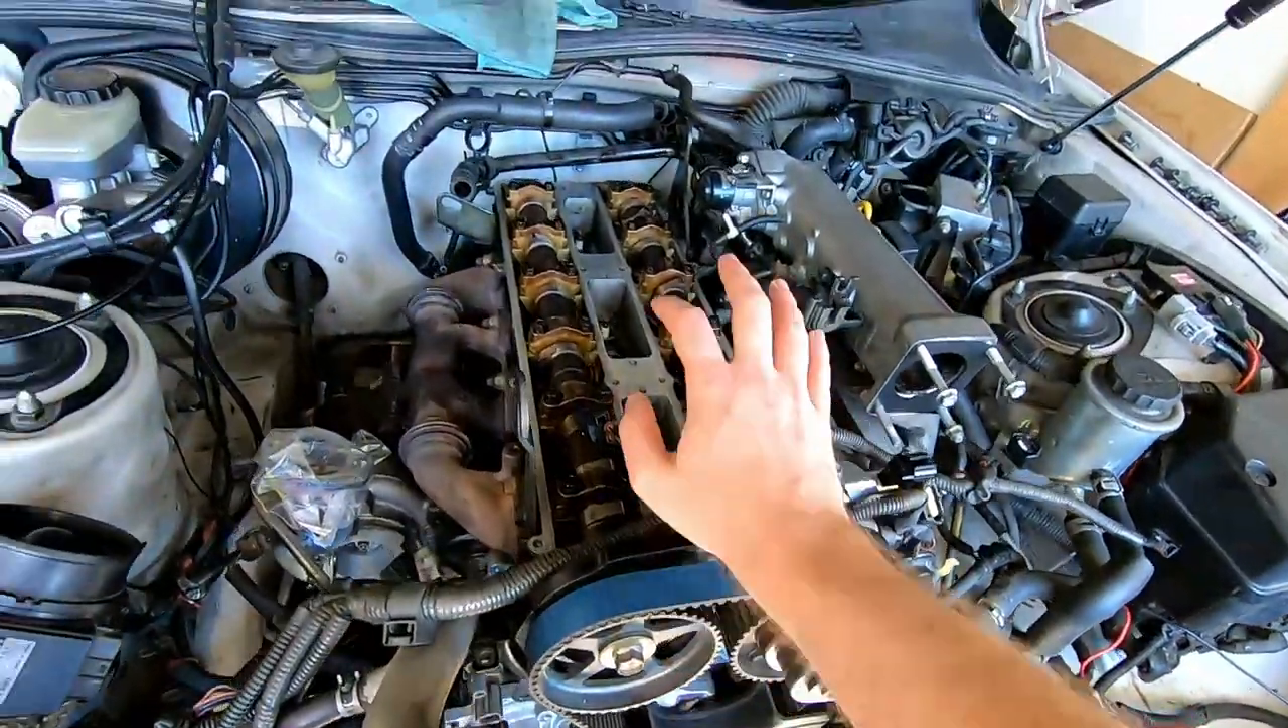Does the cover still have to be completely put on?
Yes.